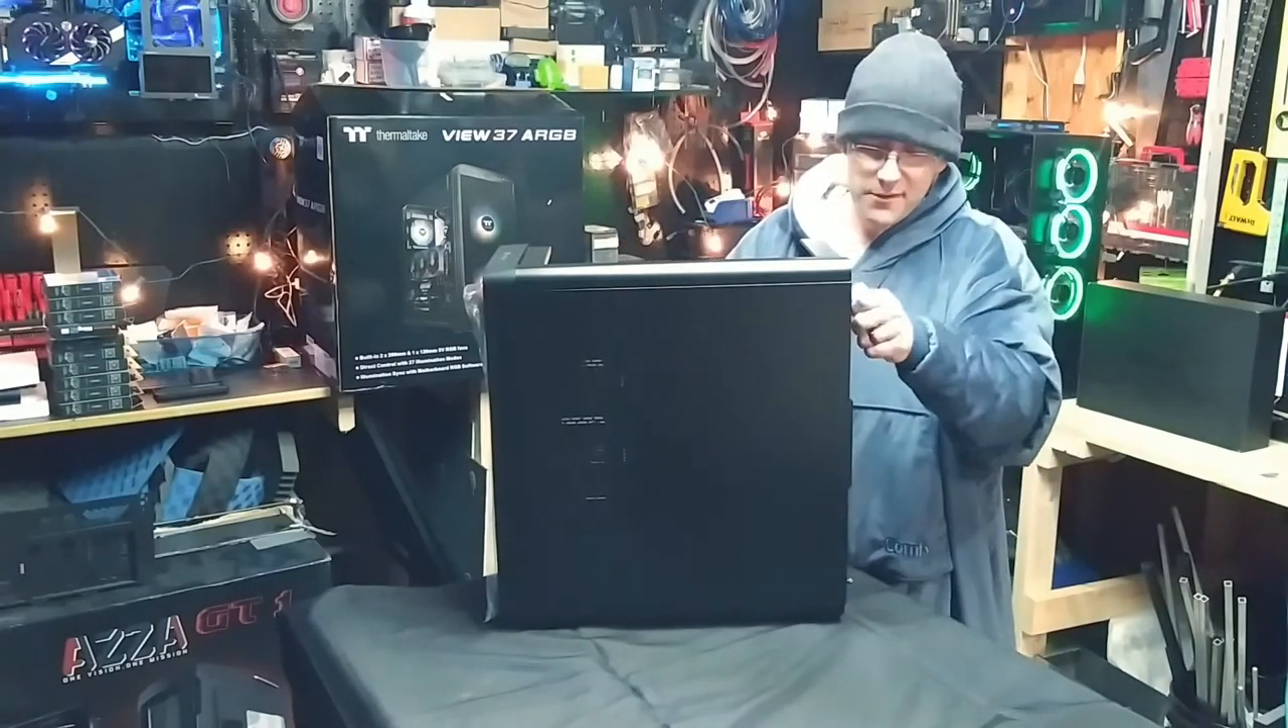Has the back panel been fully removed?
No.